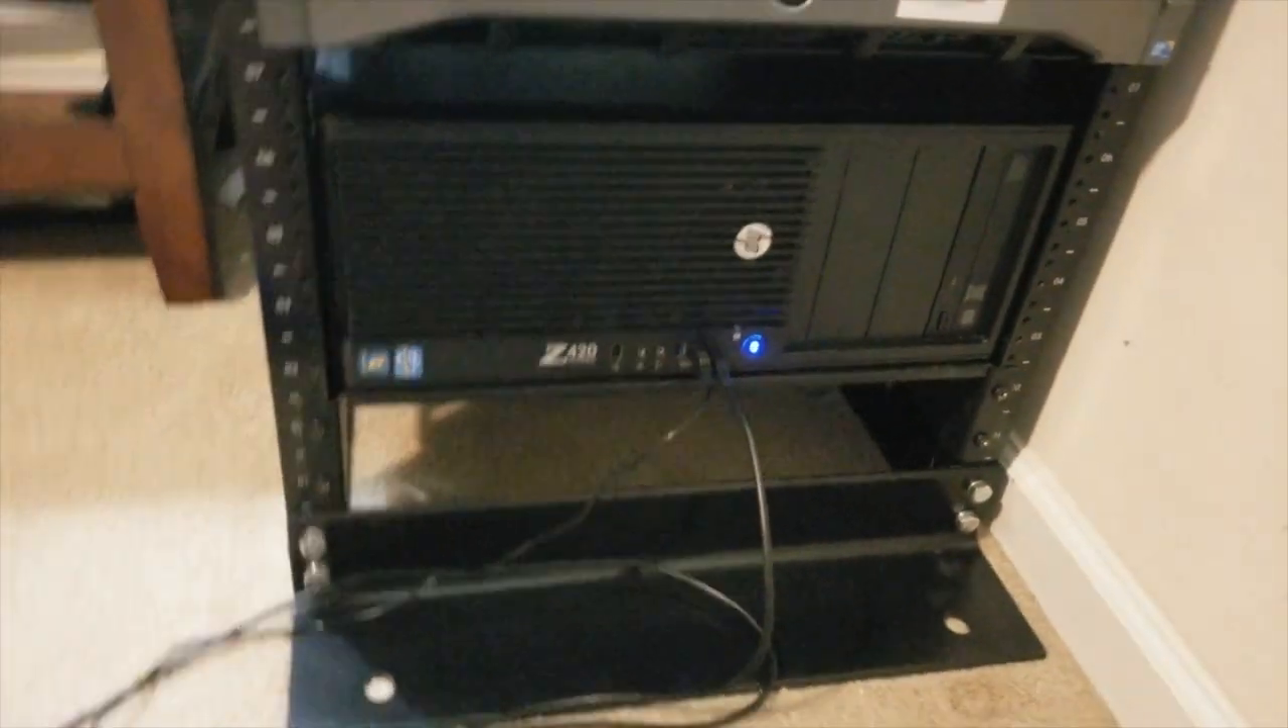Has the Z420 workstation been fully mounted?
Yes.